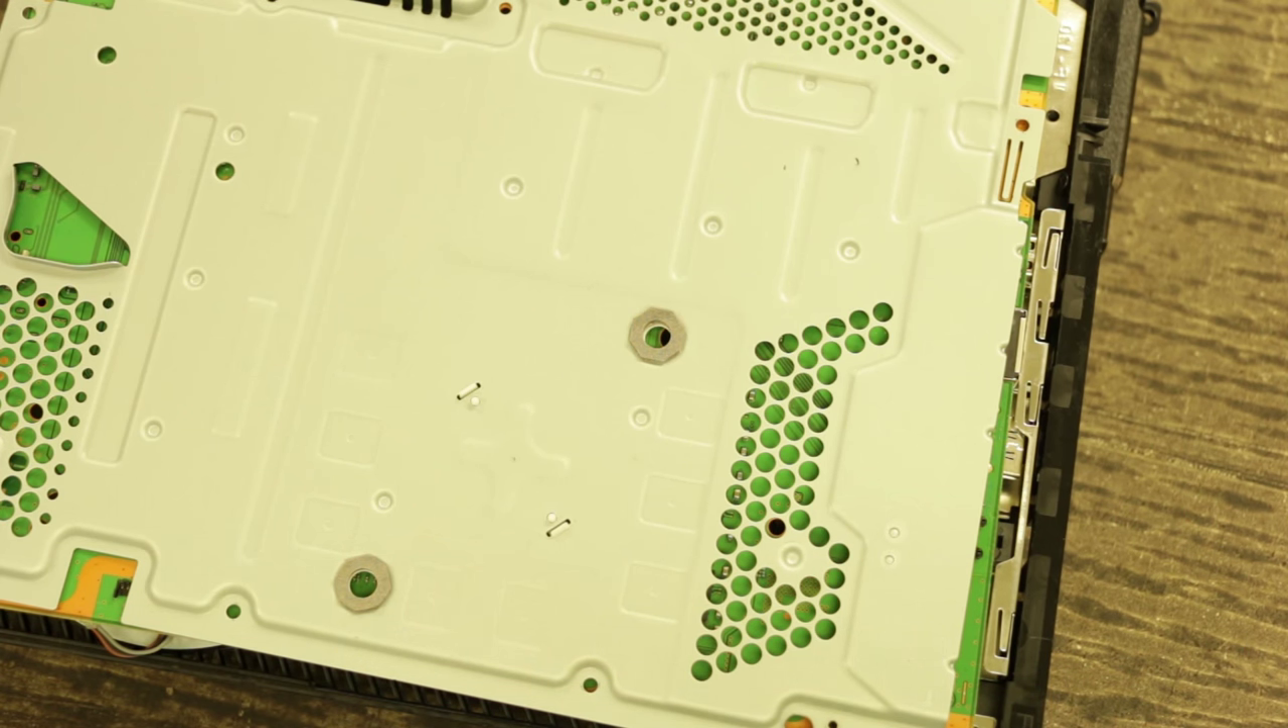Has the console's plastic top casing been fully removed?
Yes.